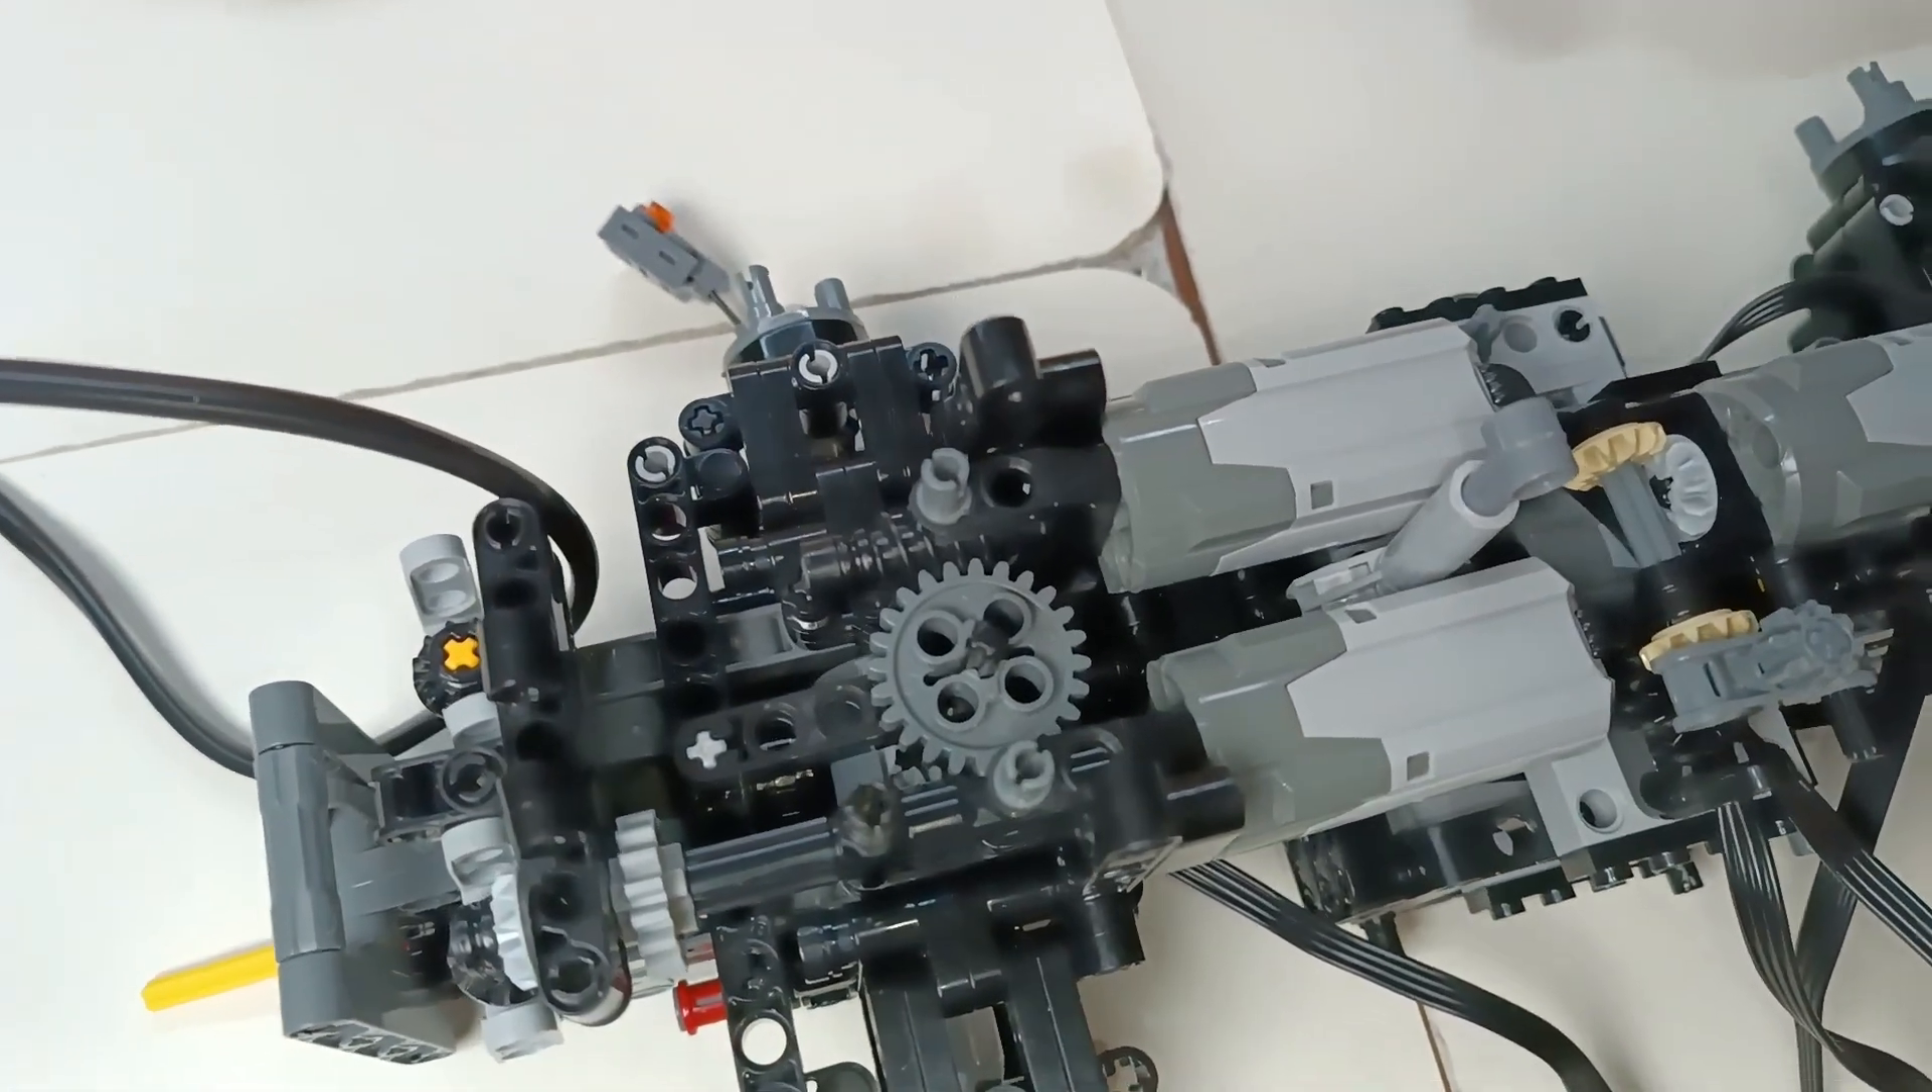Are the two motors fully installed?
Yes.